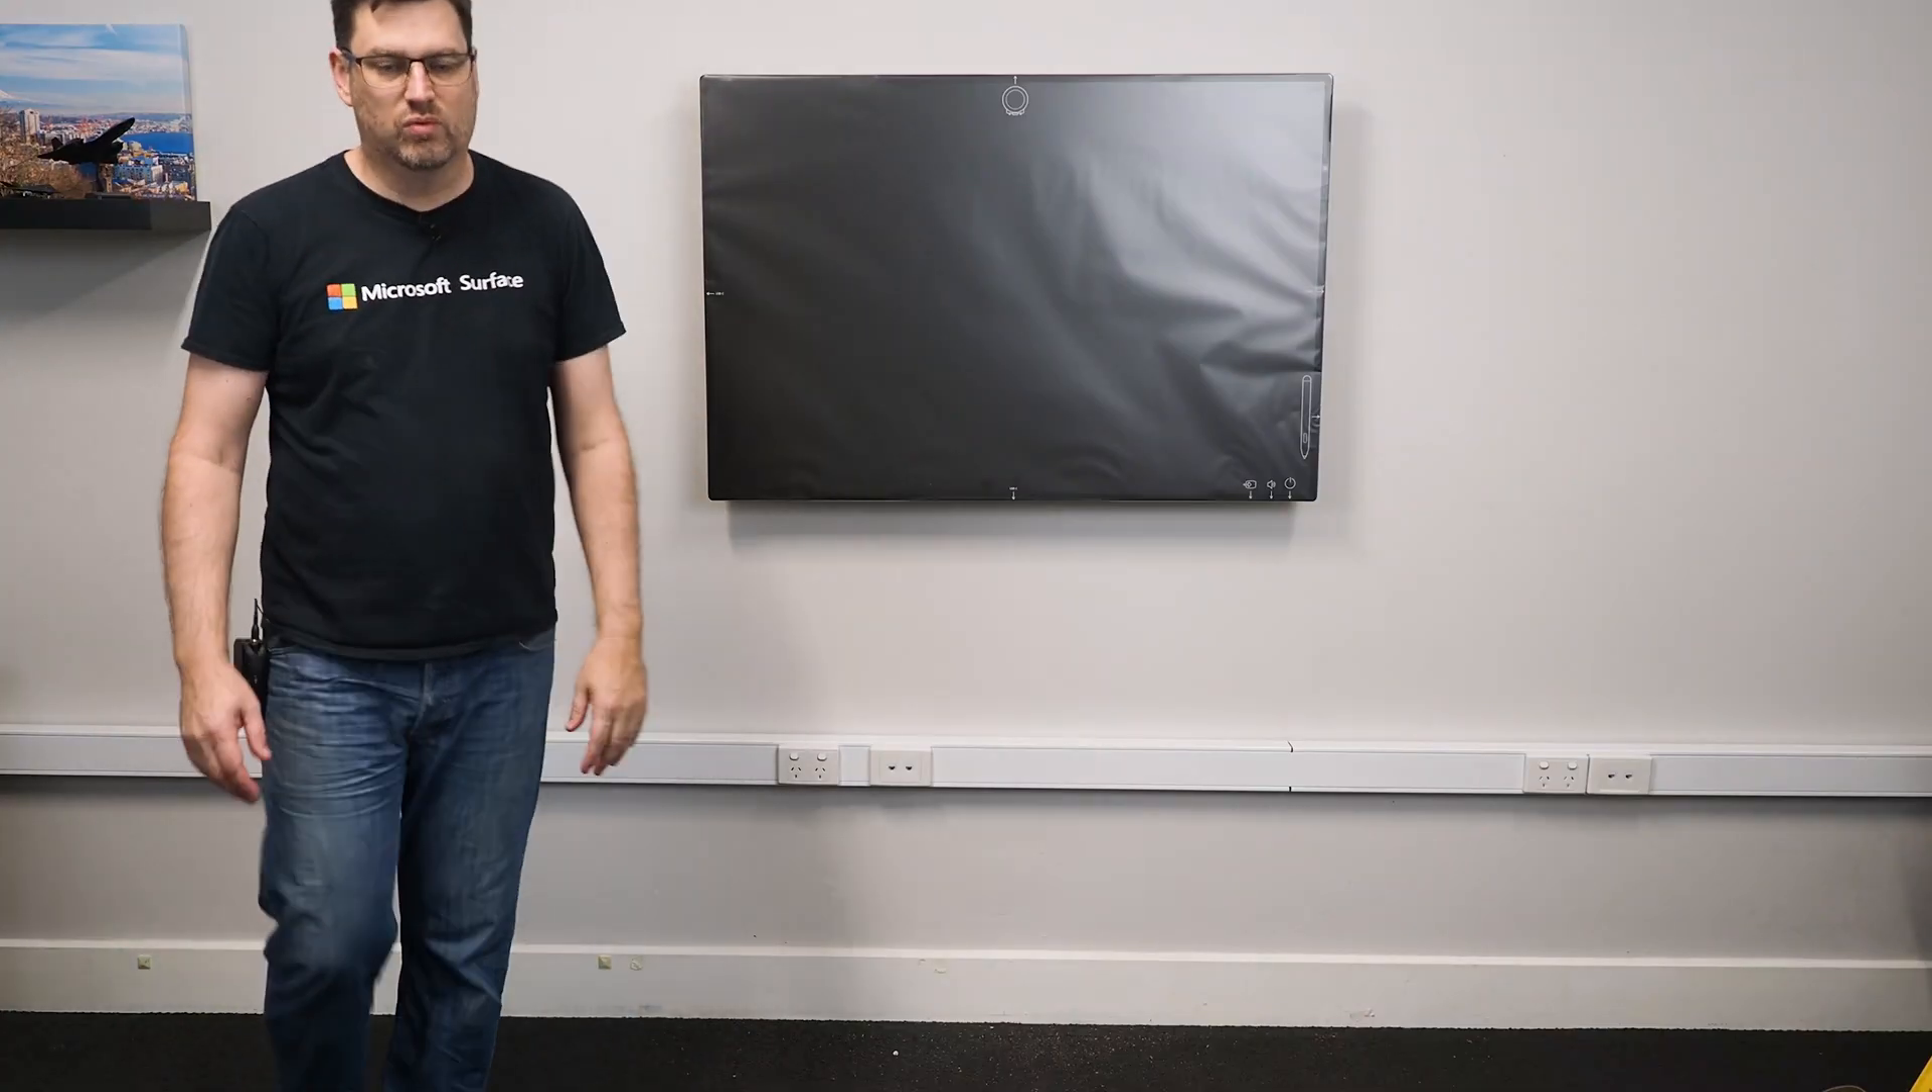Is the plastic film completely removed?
No.